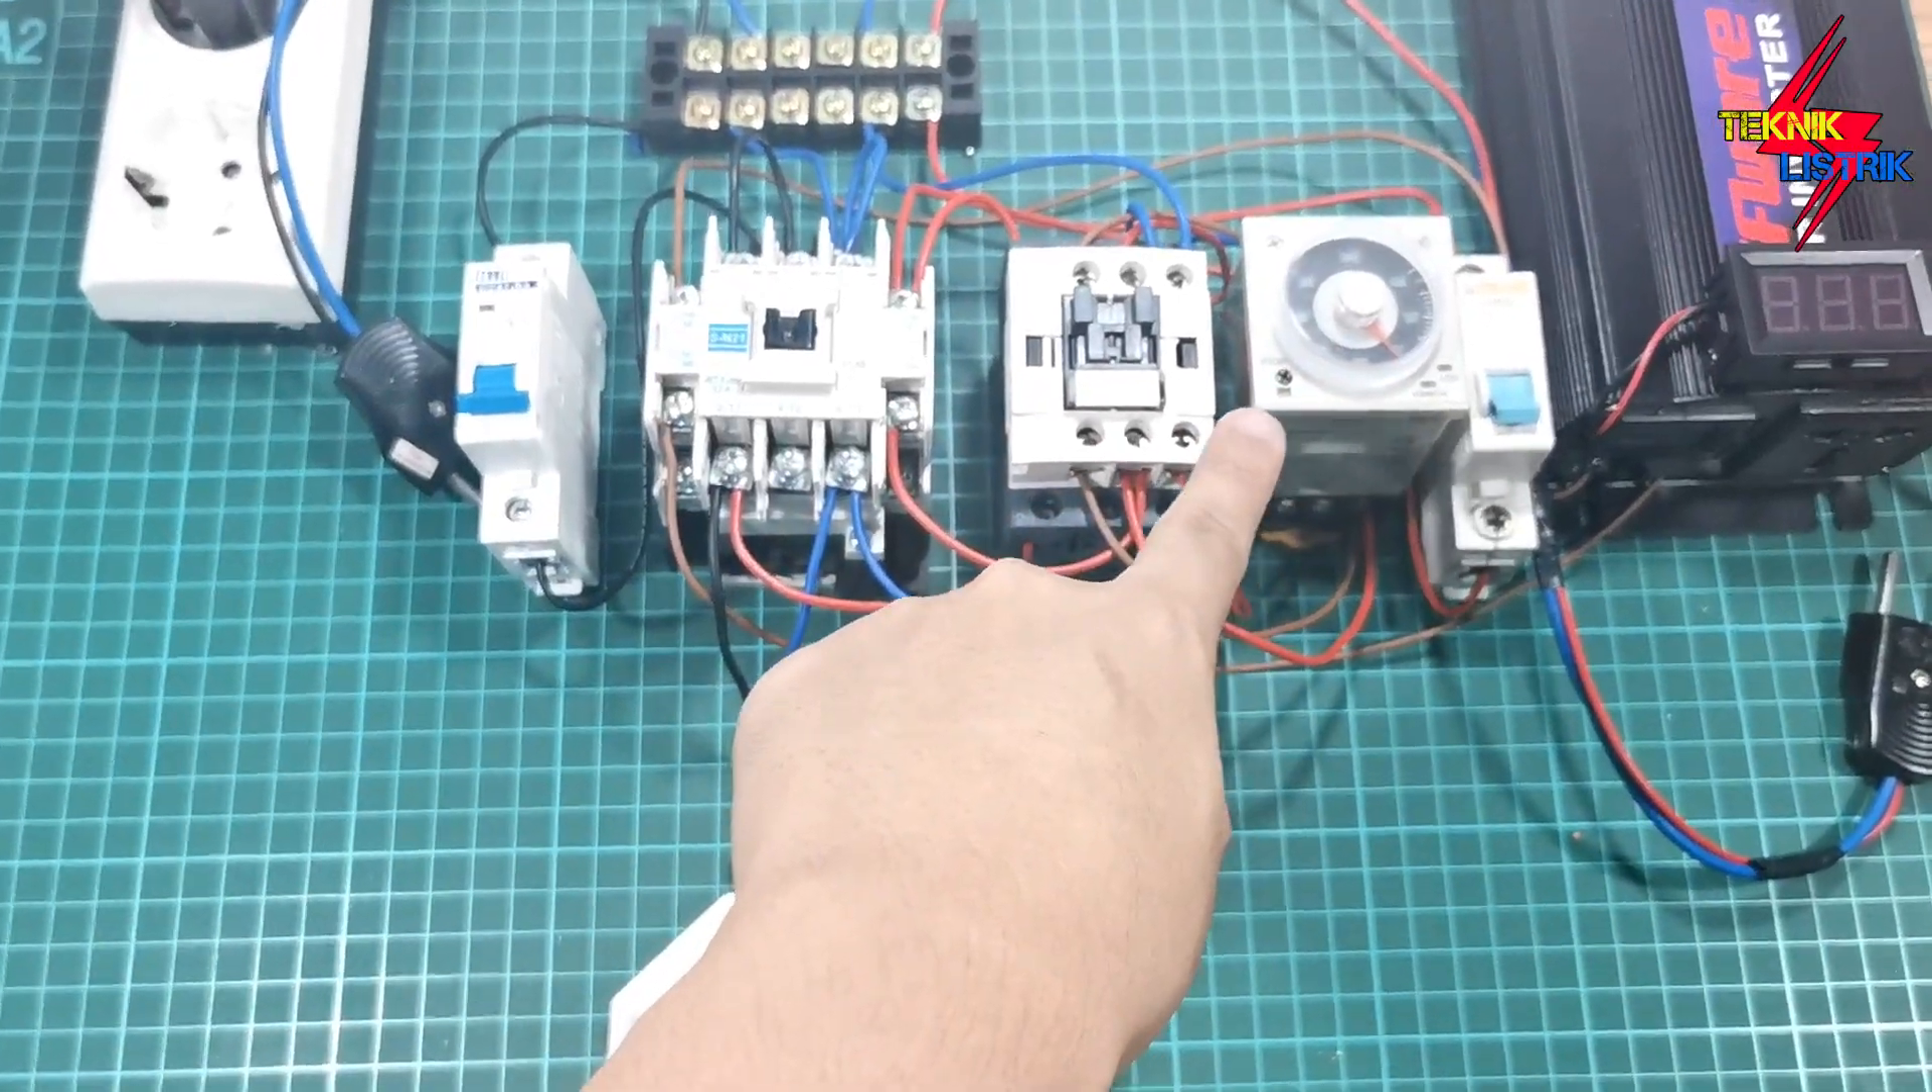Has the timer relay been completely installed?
Yes.